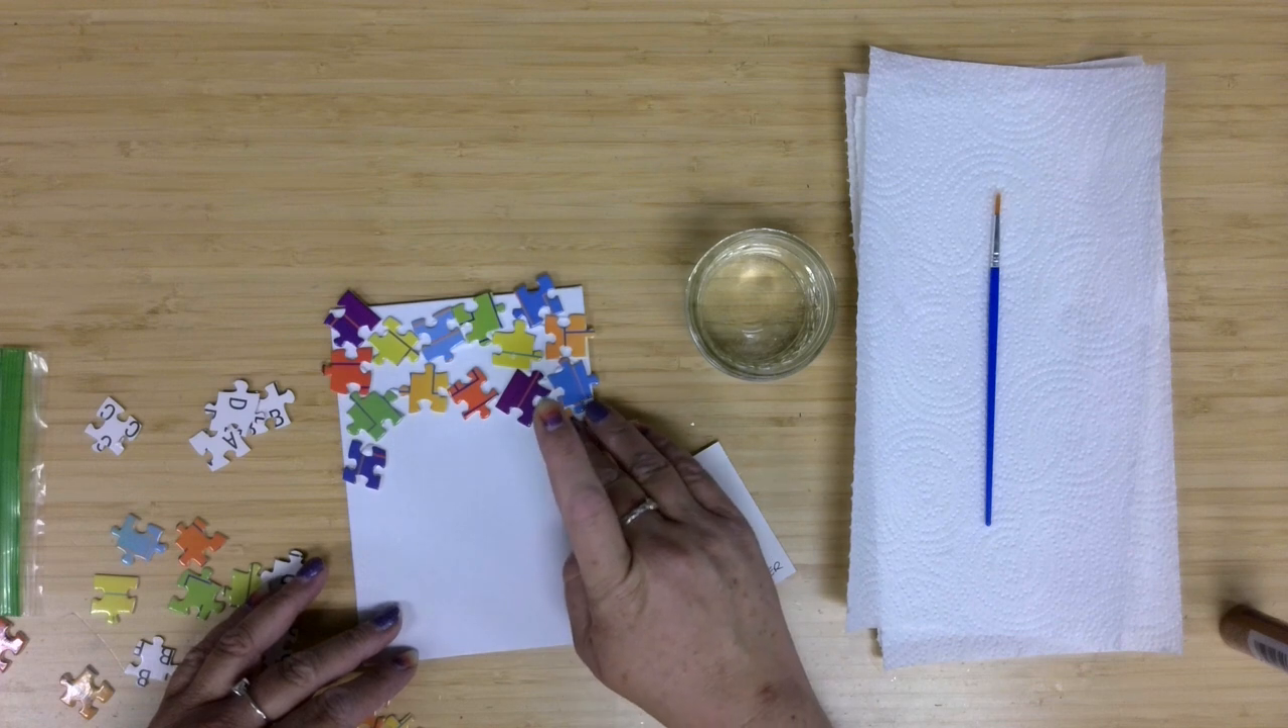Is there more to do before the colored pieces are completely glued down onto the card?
Yes.